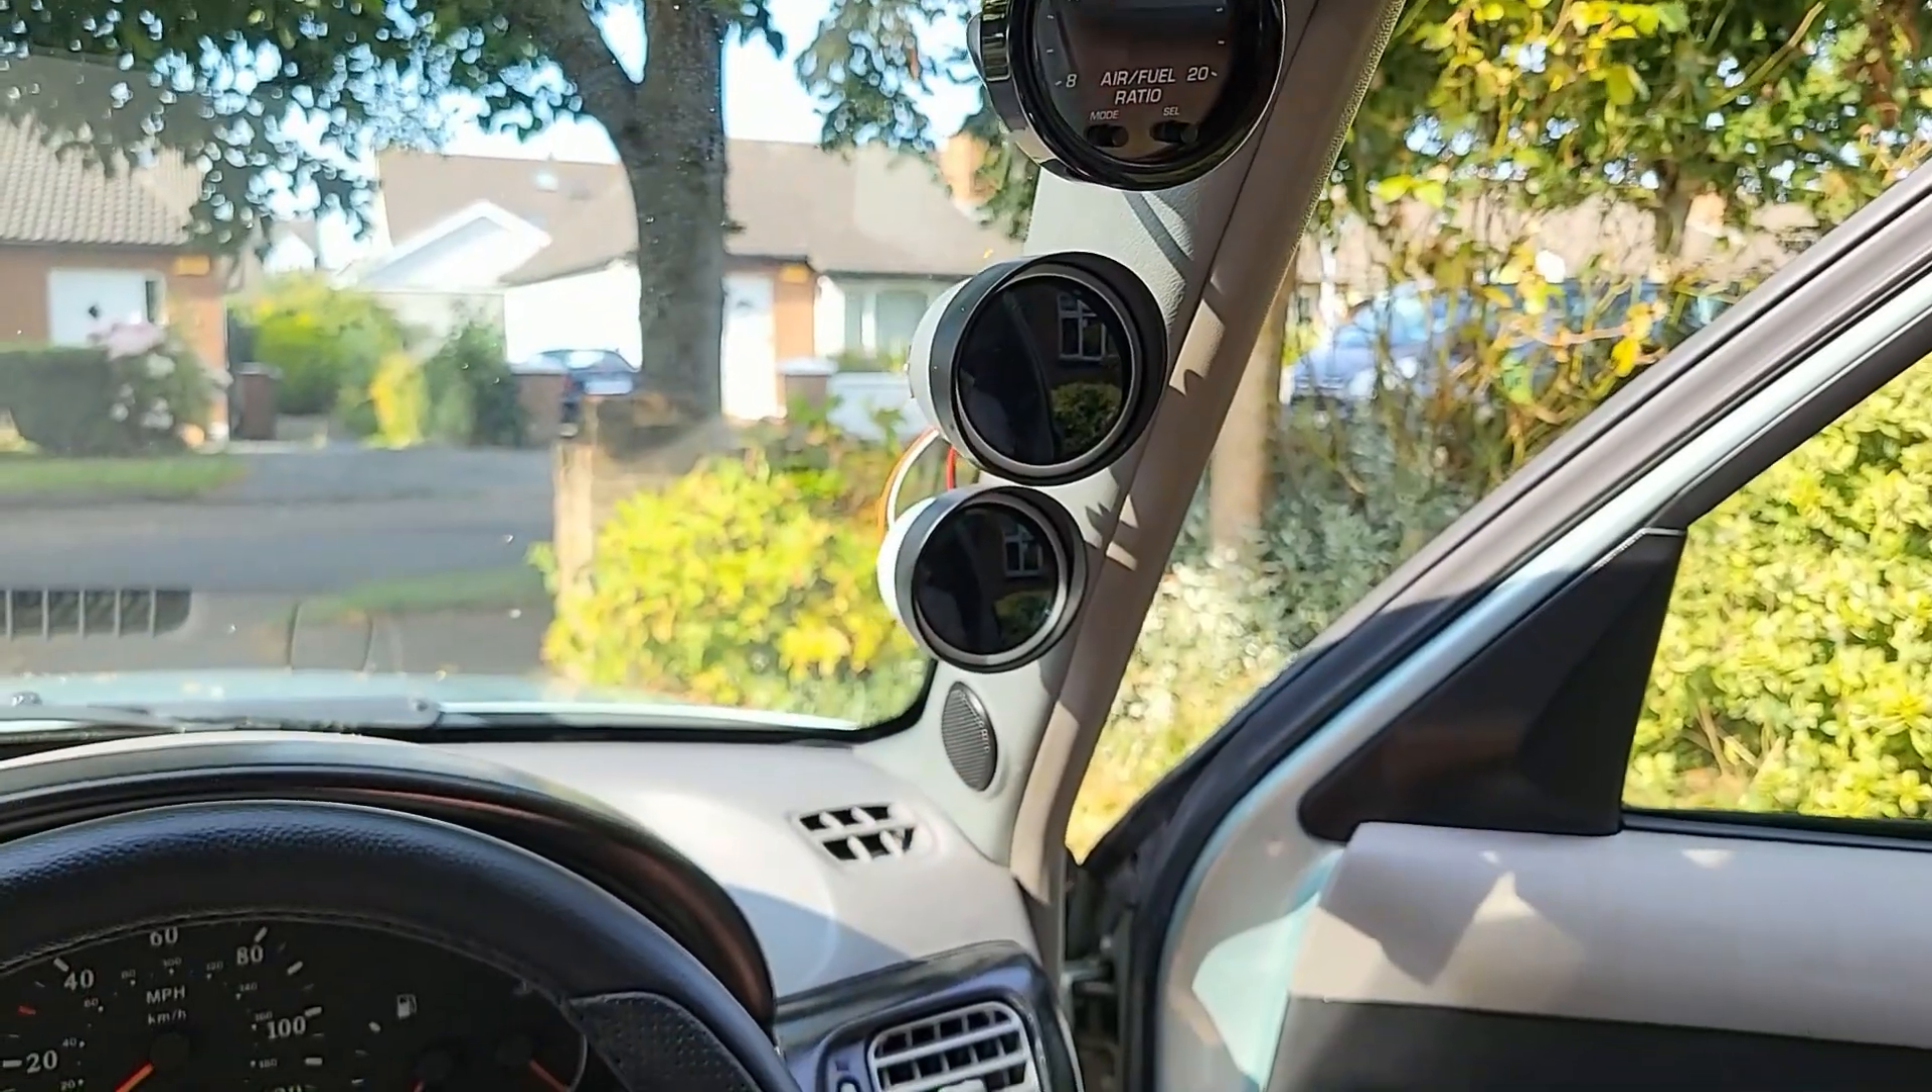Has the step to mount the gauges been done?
Yes.